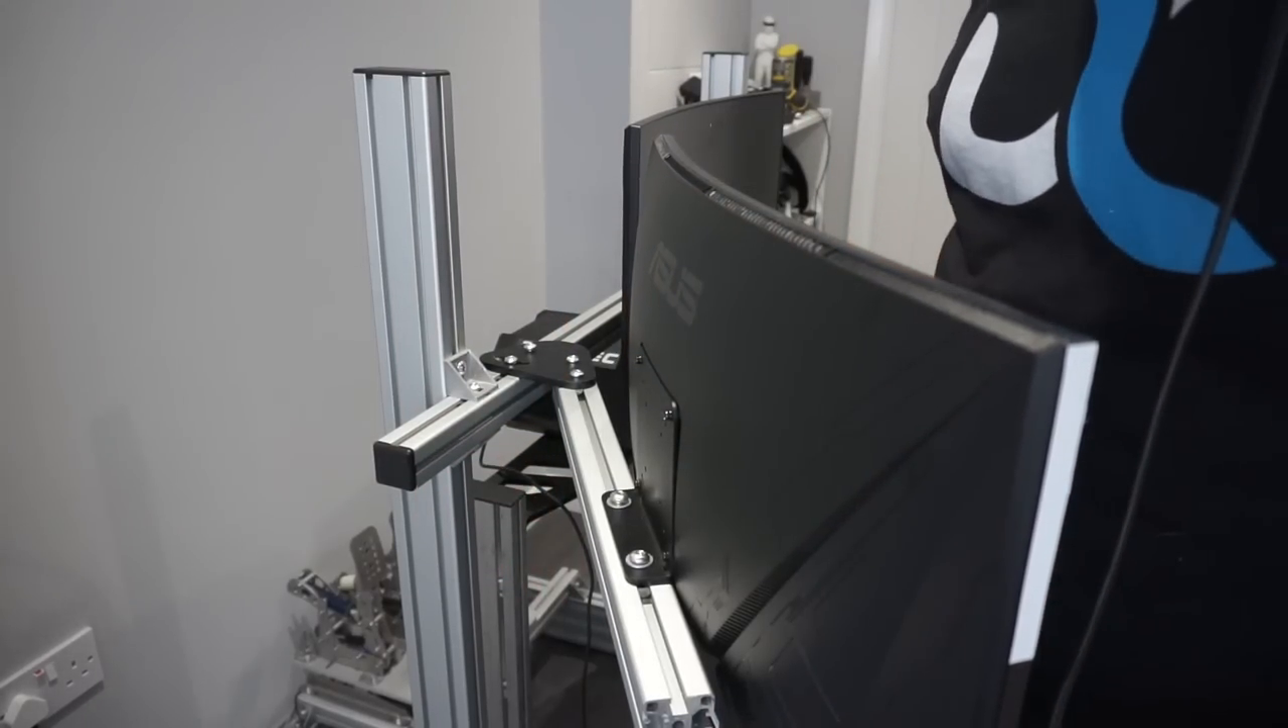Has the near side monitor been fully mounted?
Yes.